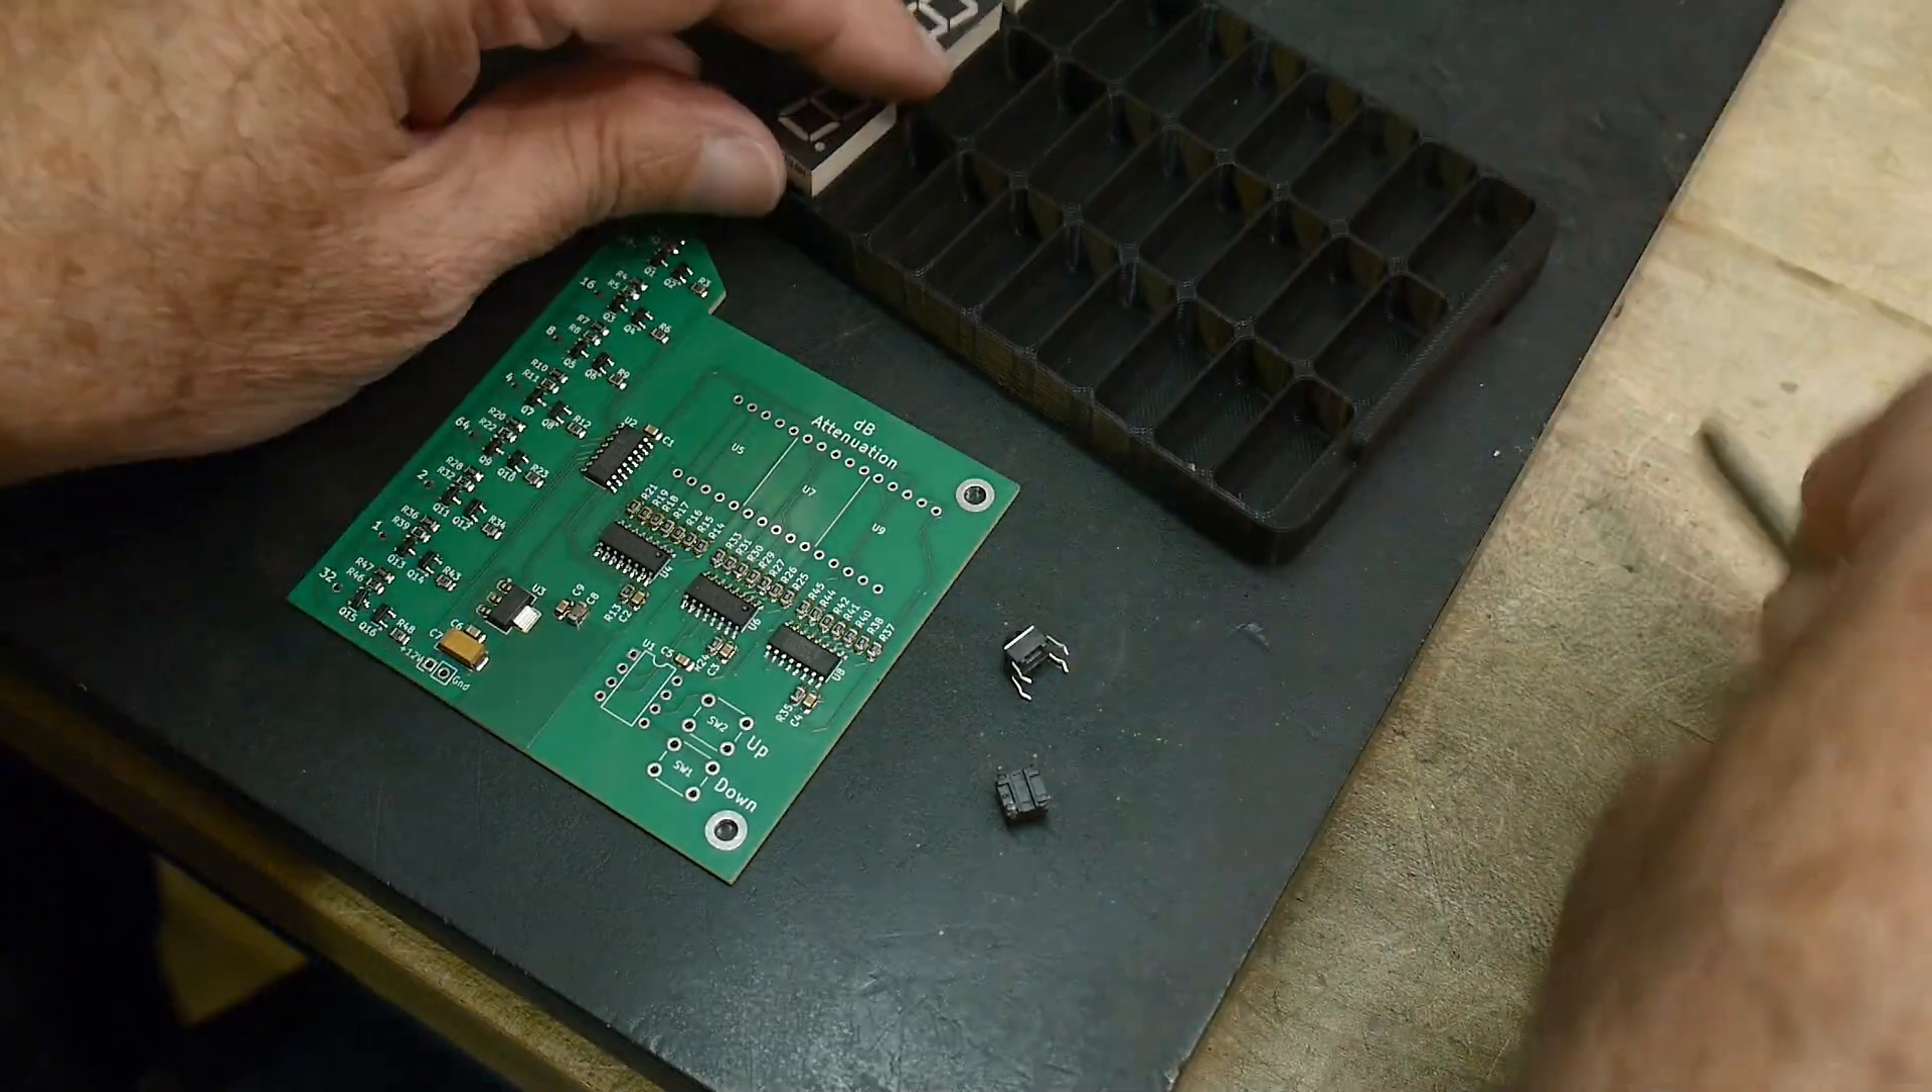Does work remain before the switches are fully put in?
Yes.